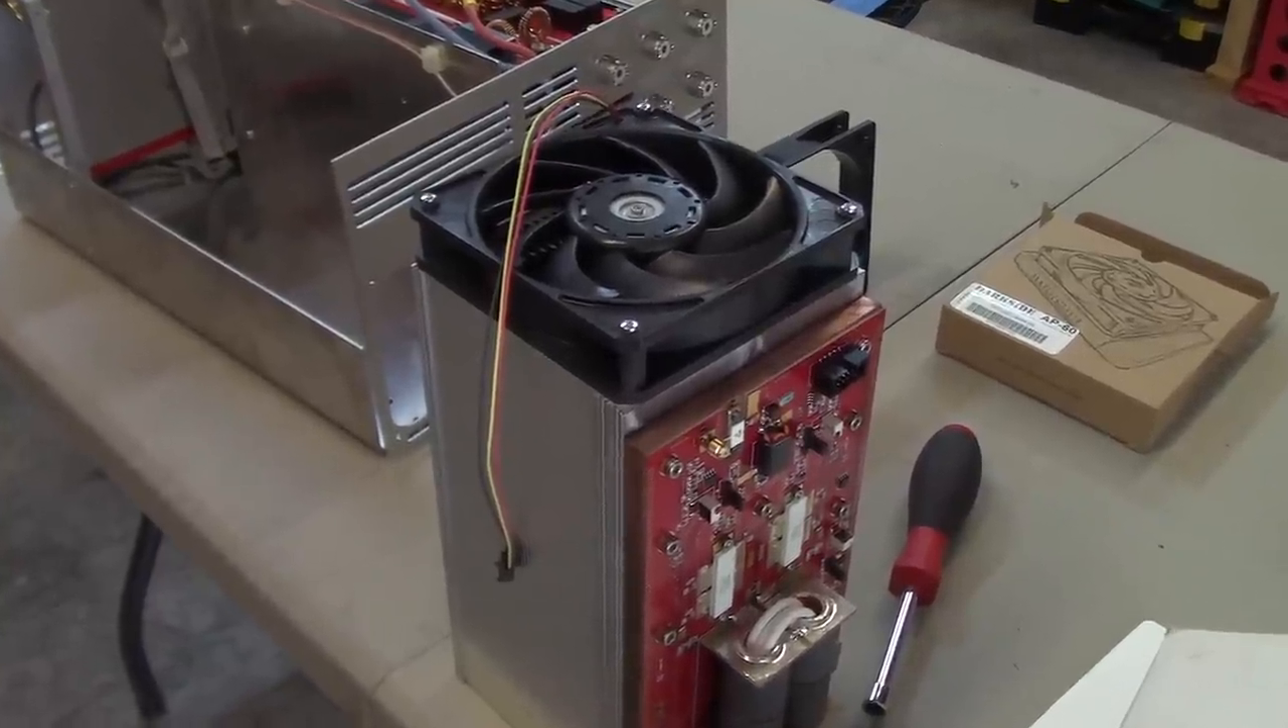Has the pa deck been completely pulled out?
Yes.